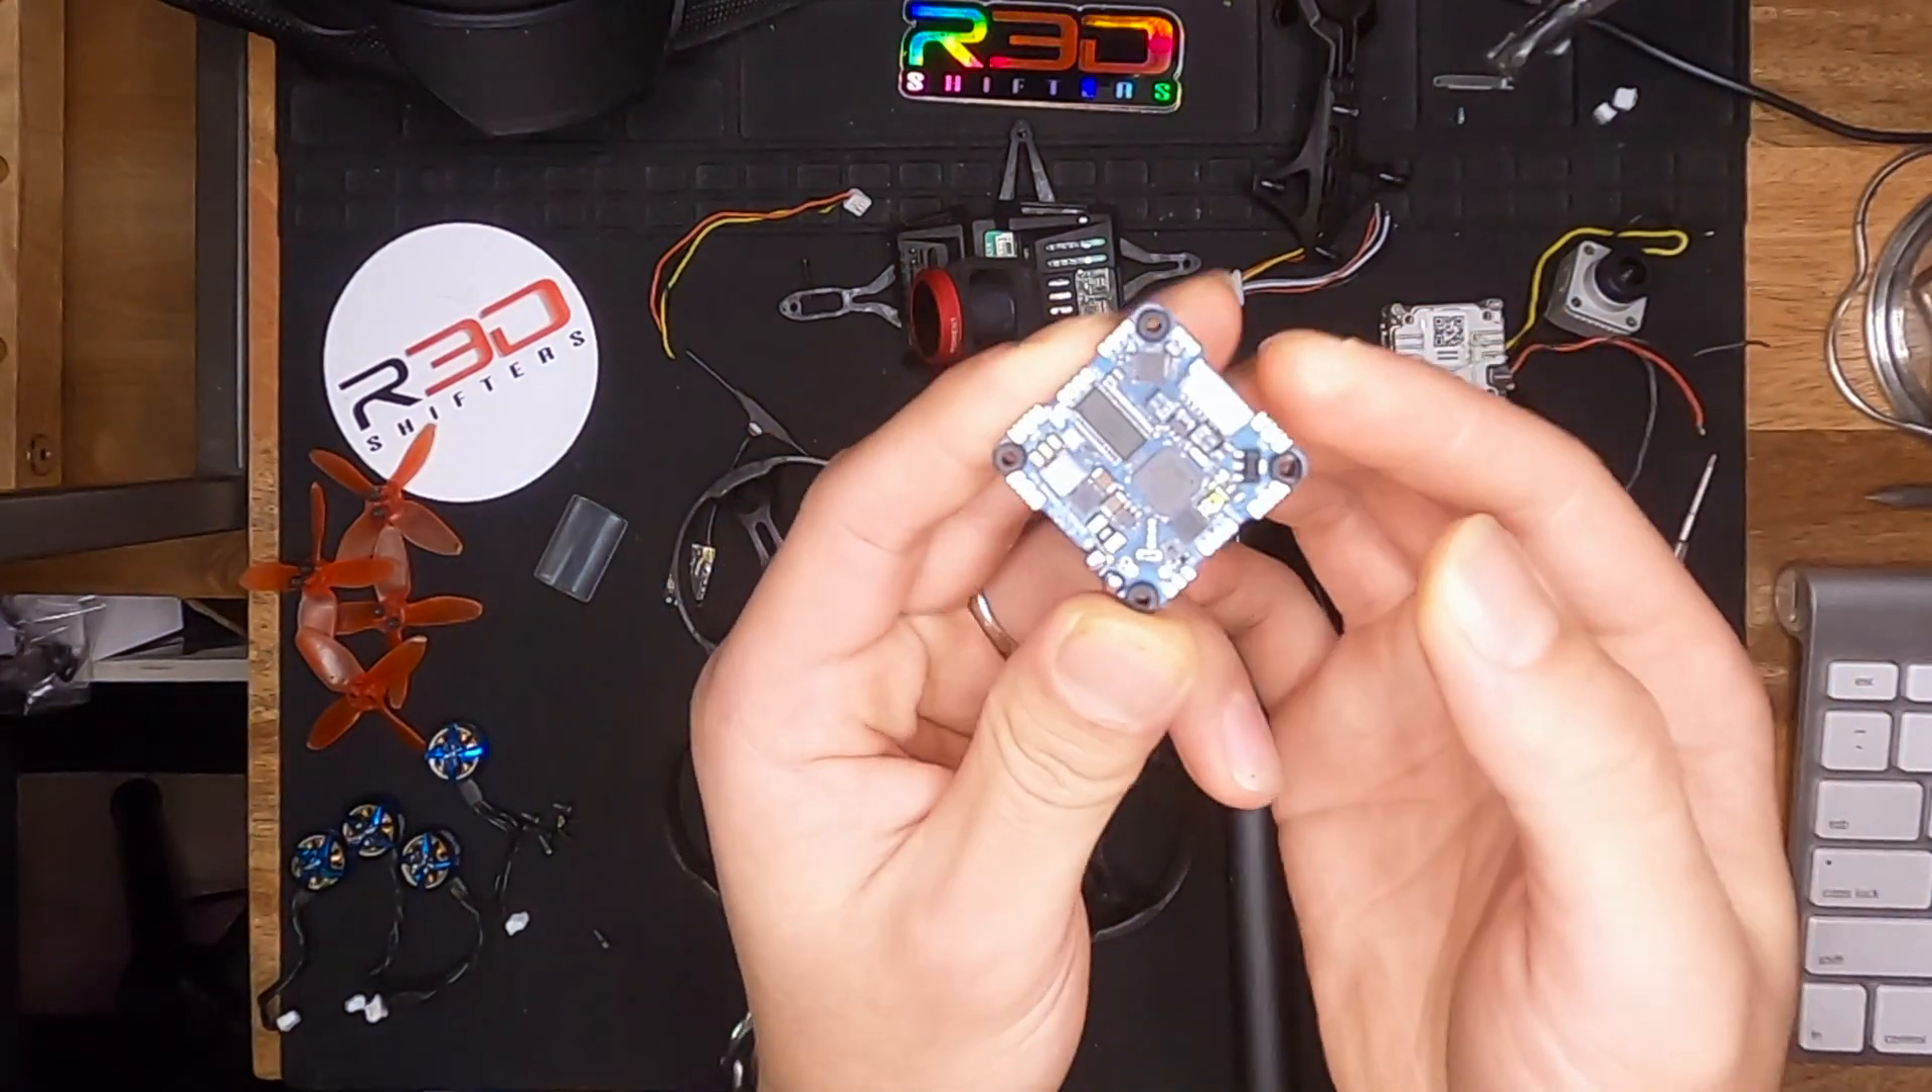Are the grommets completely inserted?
Yes.